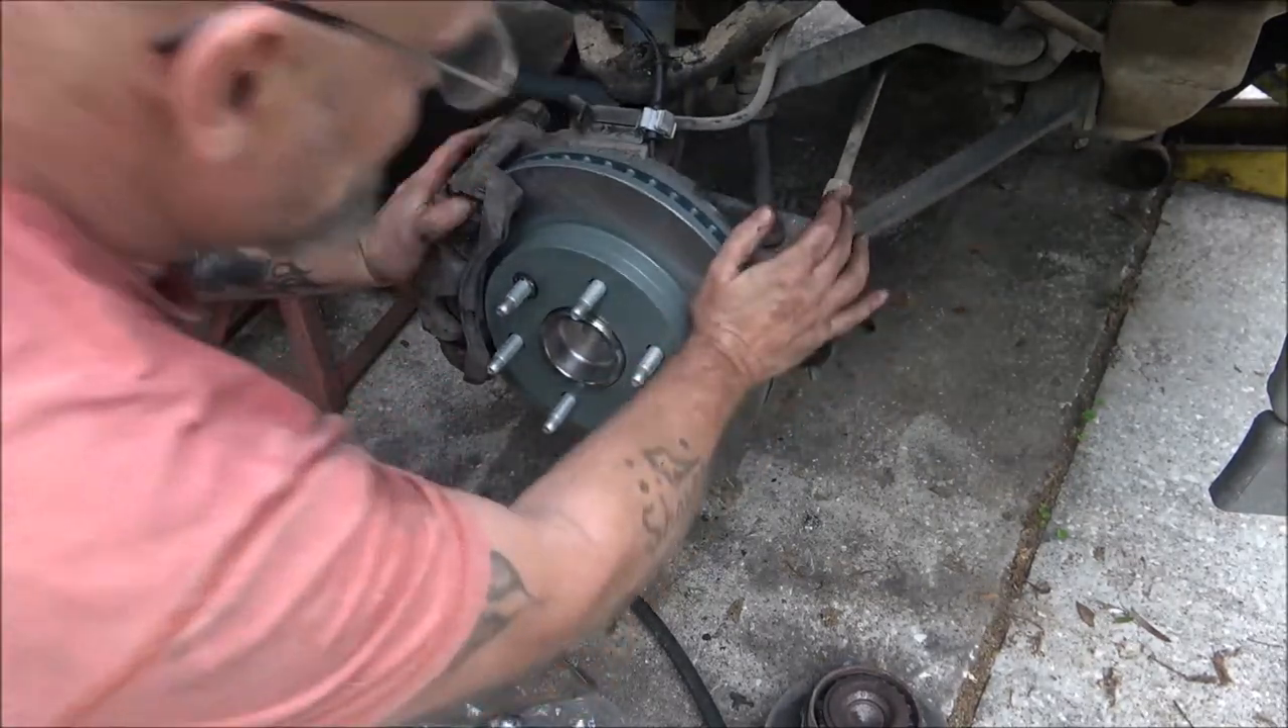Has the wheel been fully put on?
No.